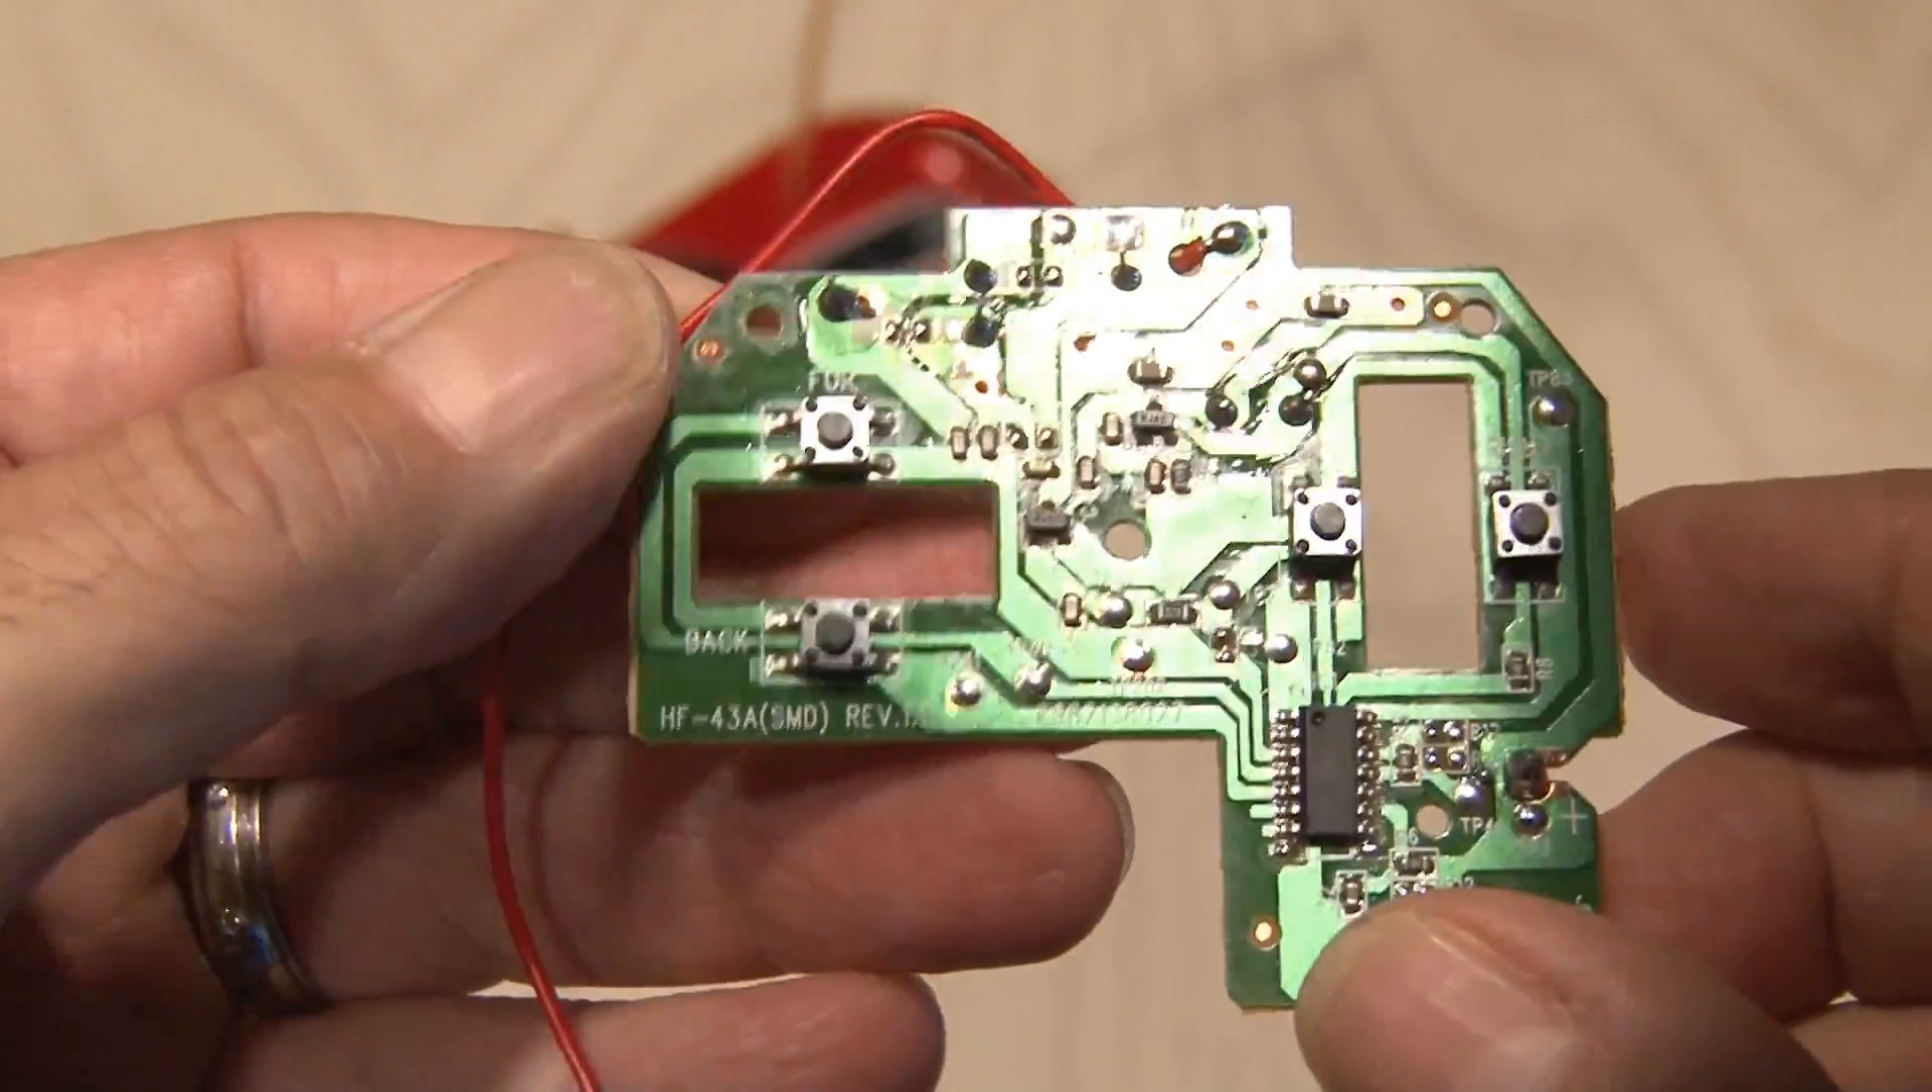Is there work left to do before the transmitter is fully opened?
No.